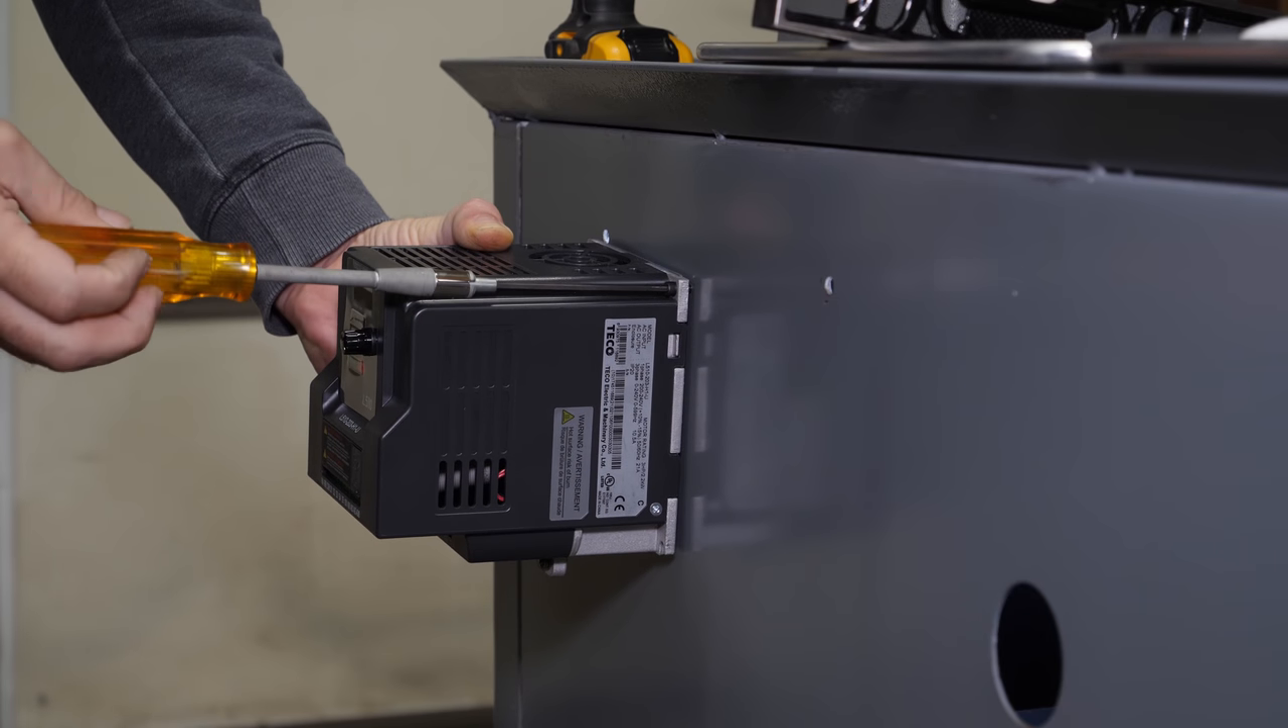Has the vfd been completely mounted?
No.